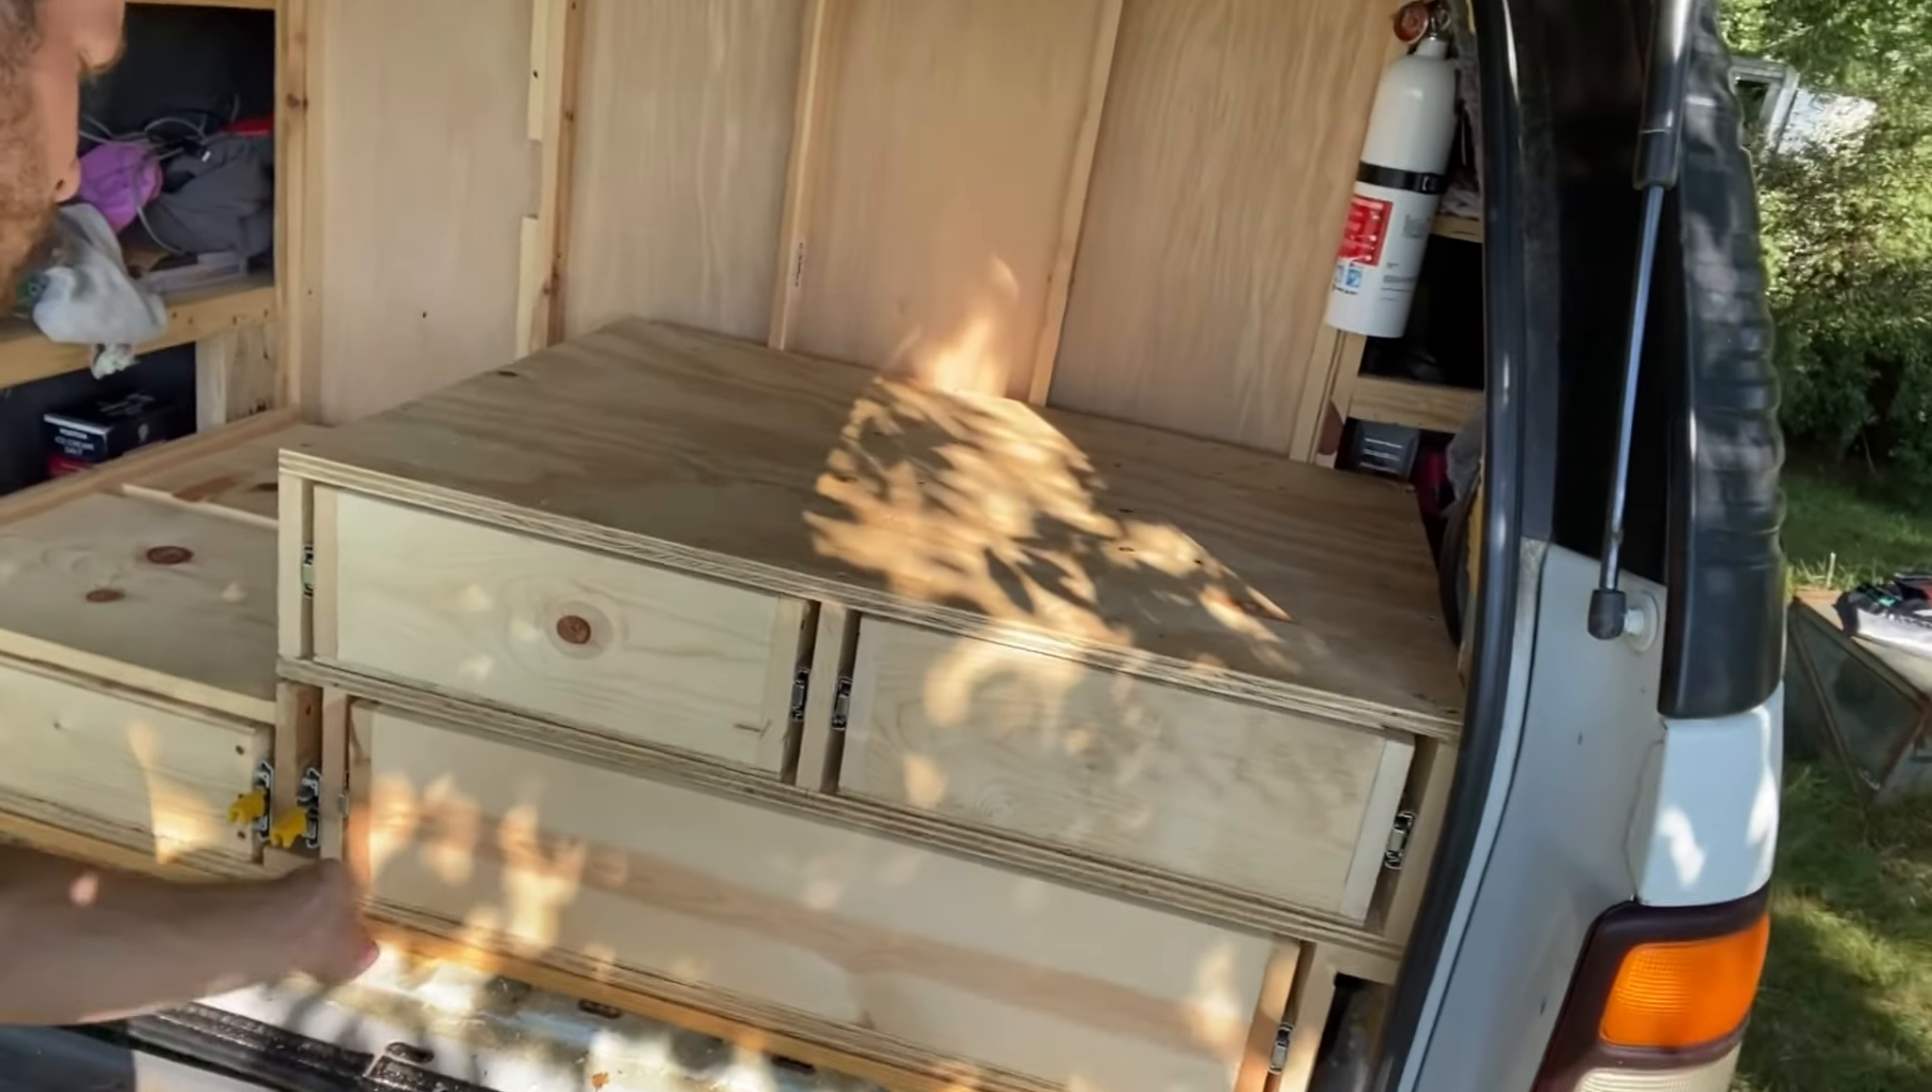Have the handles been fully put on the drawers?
No.